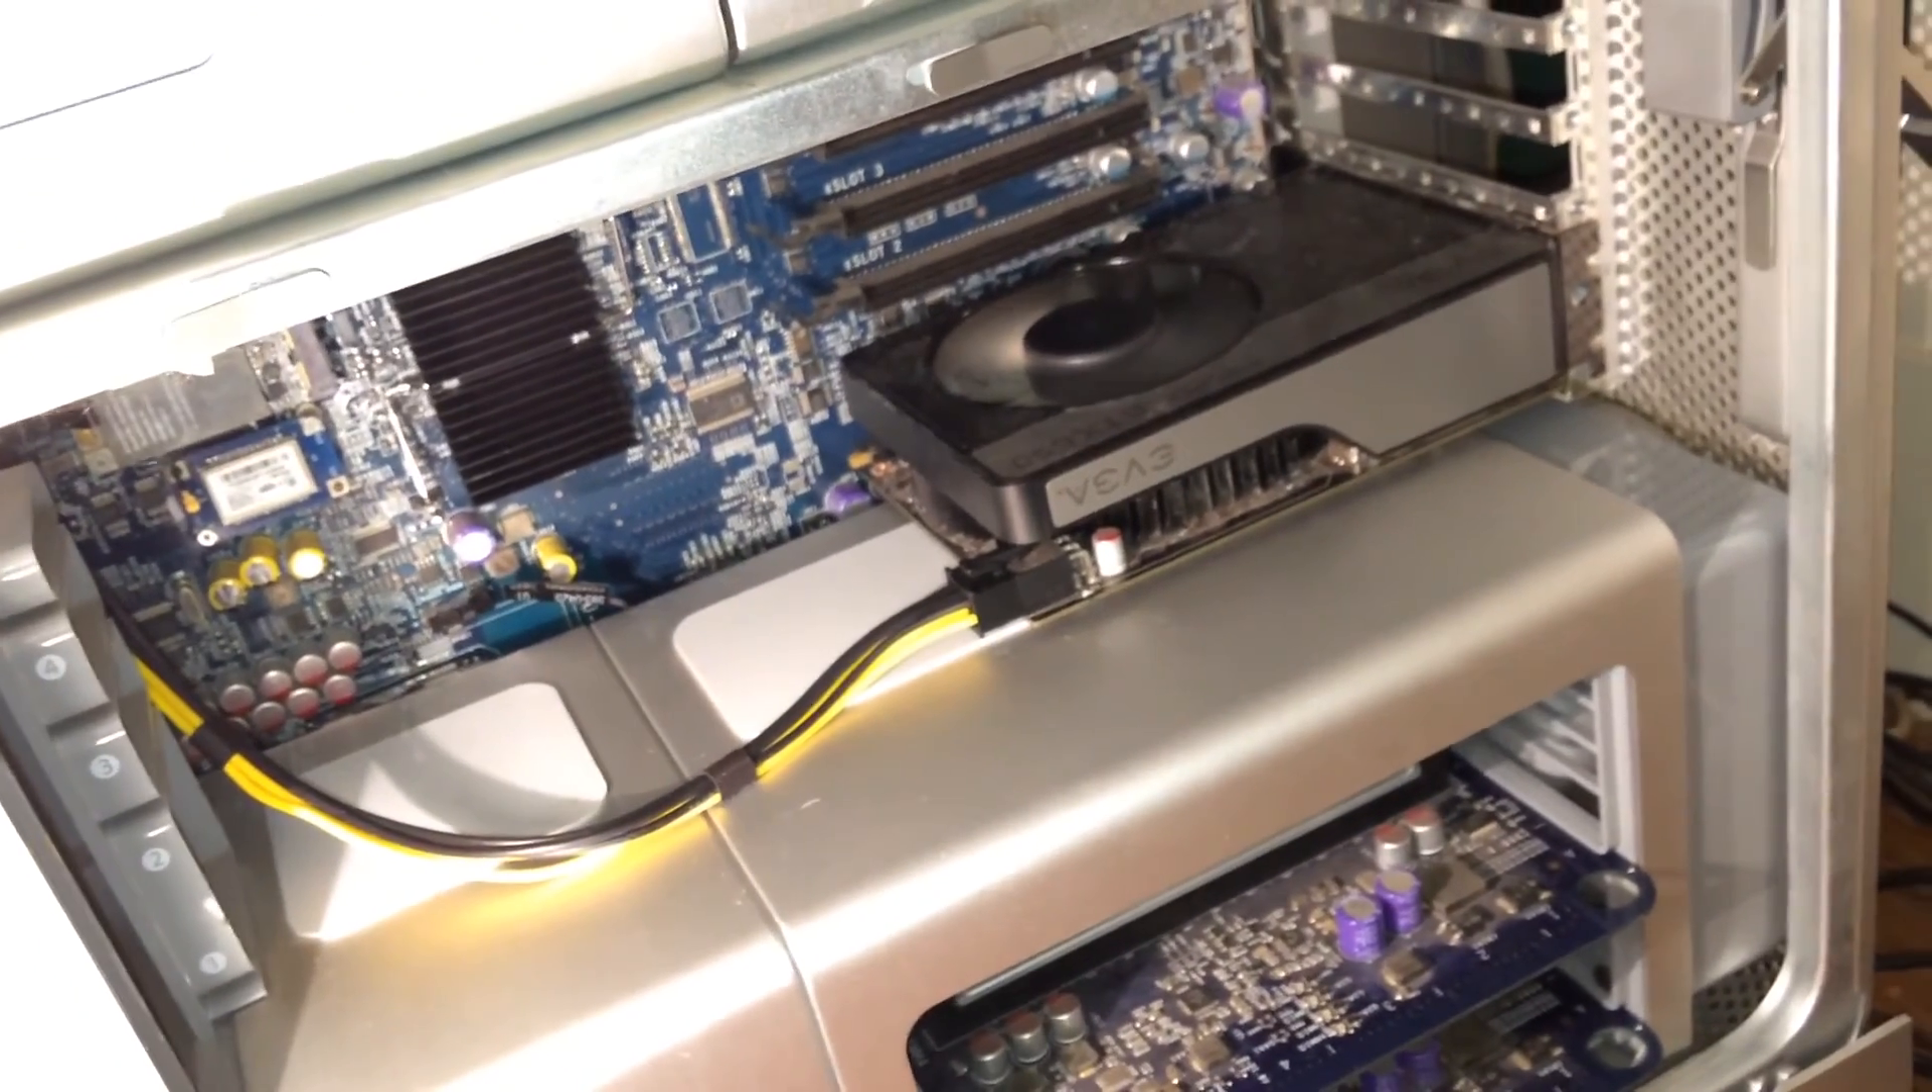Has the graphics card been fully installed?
Yes.